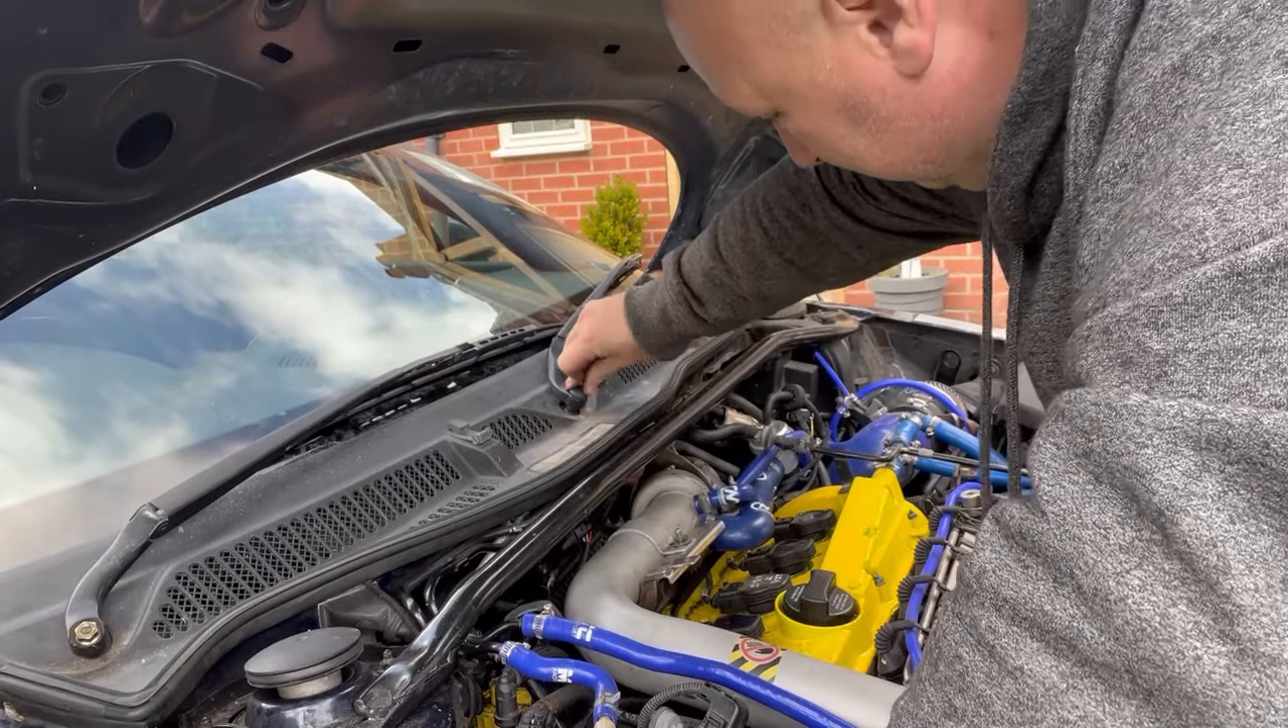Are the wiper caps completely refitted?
No.